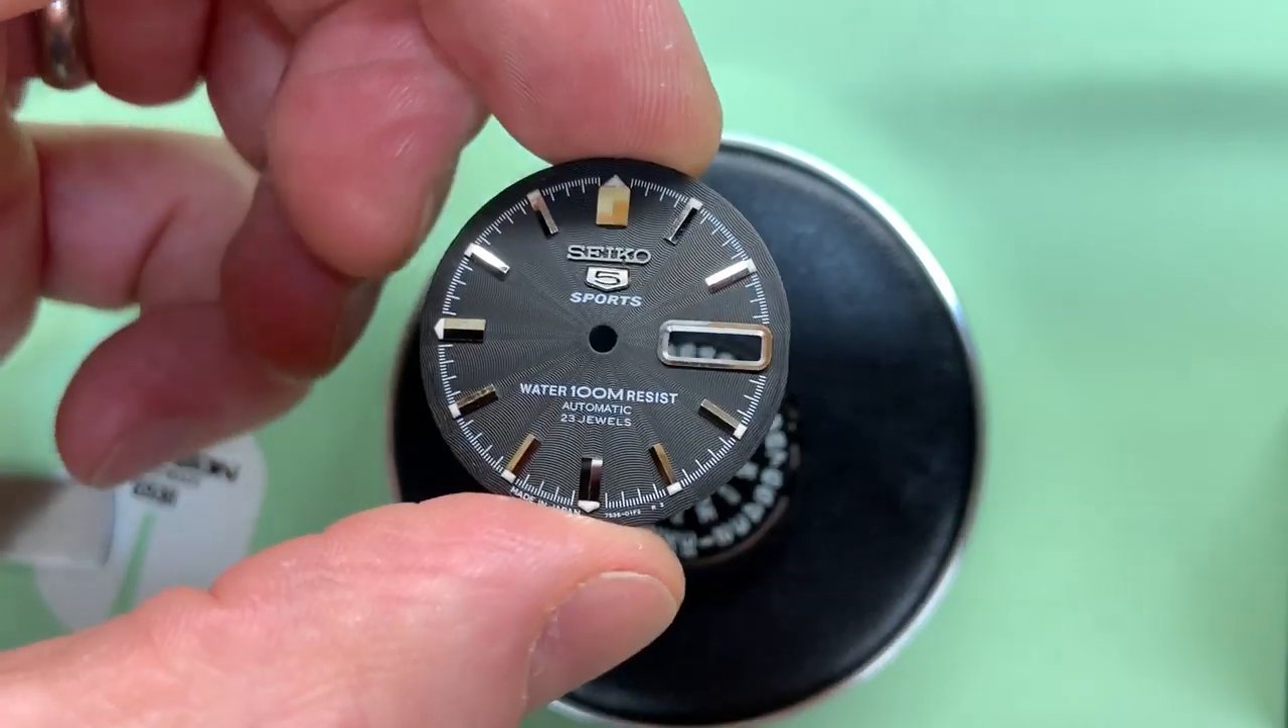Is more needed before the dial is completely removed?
No.